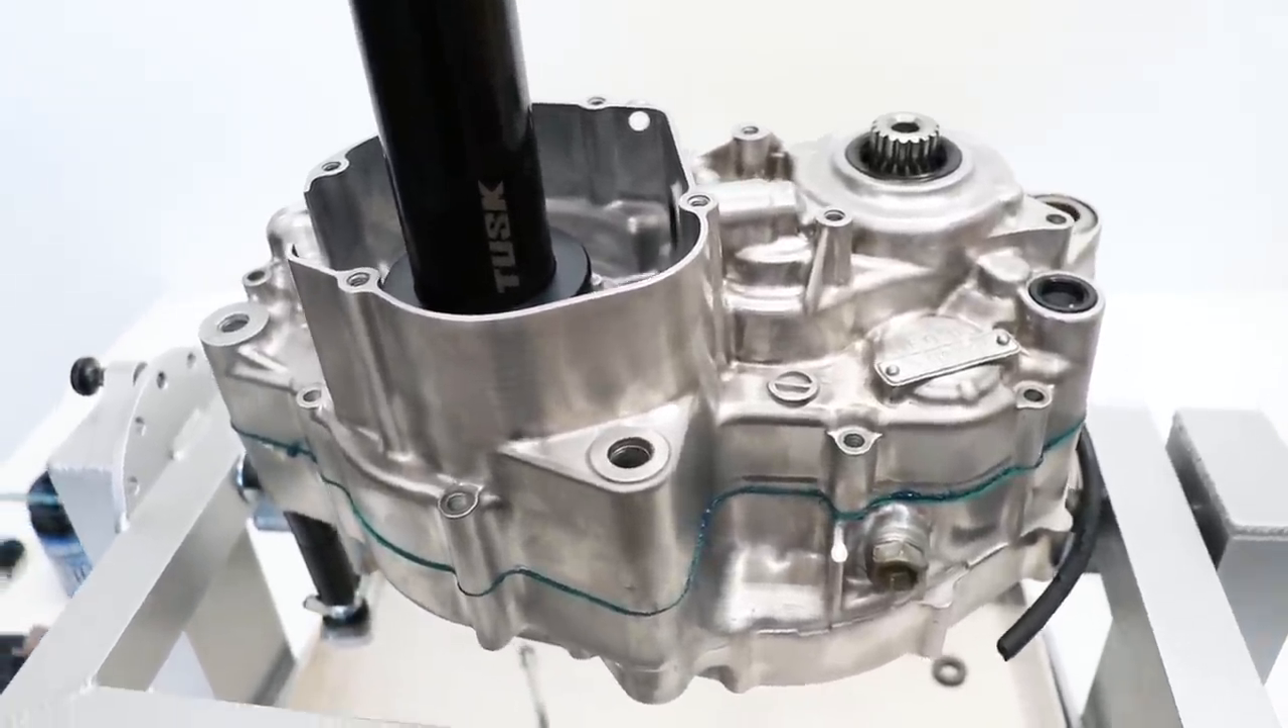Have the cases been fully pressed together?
Yes.